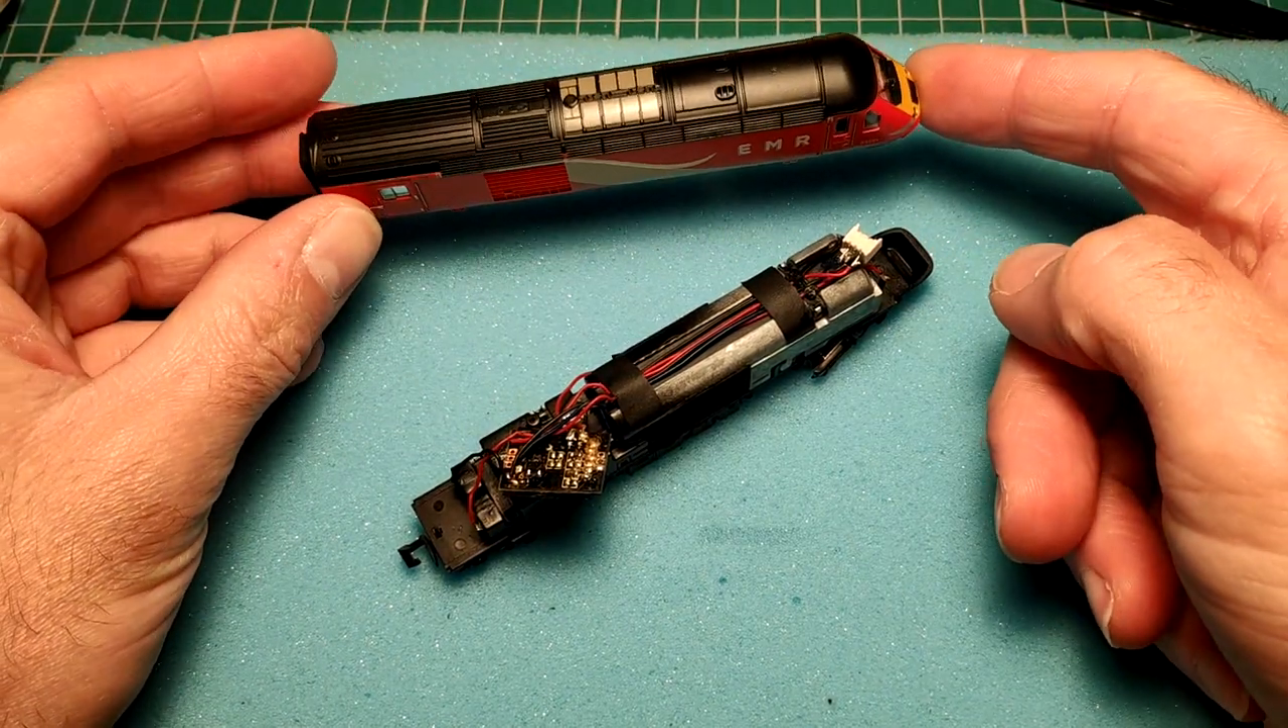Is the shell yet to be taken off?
No.